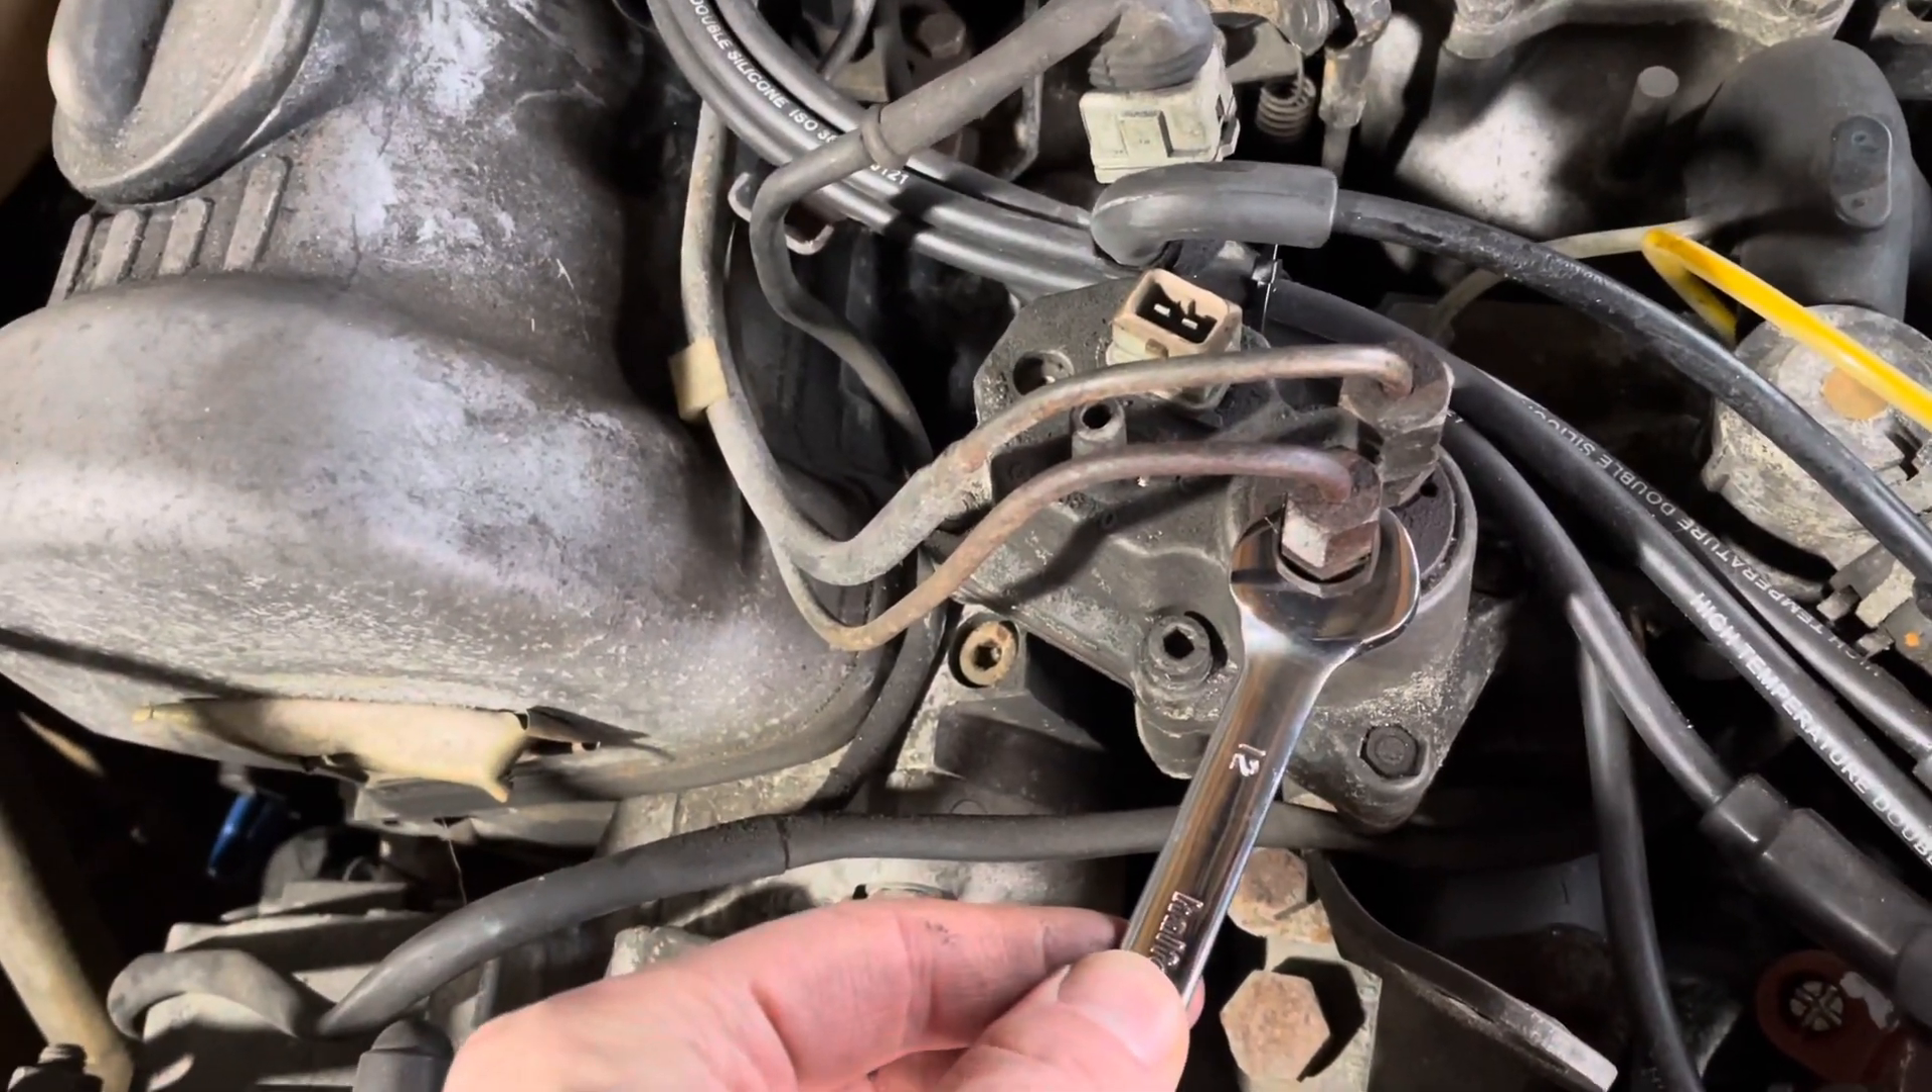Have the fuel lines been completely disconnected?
No.